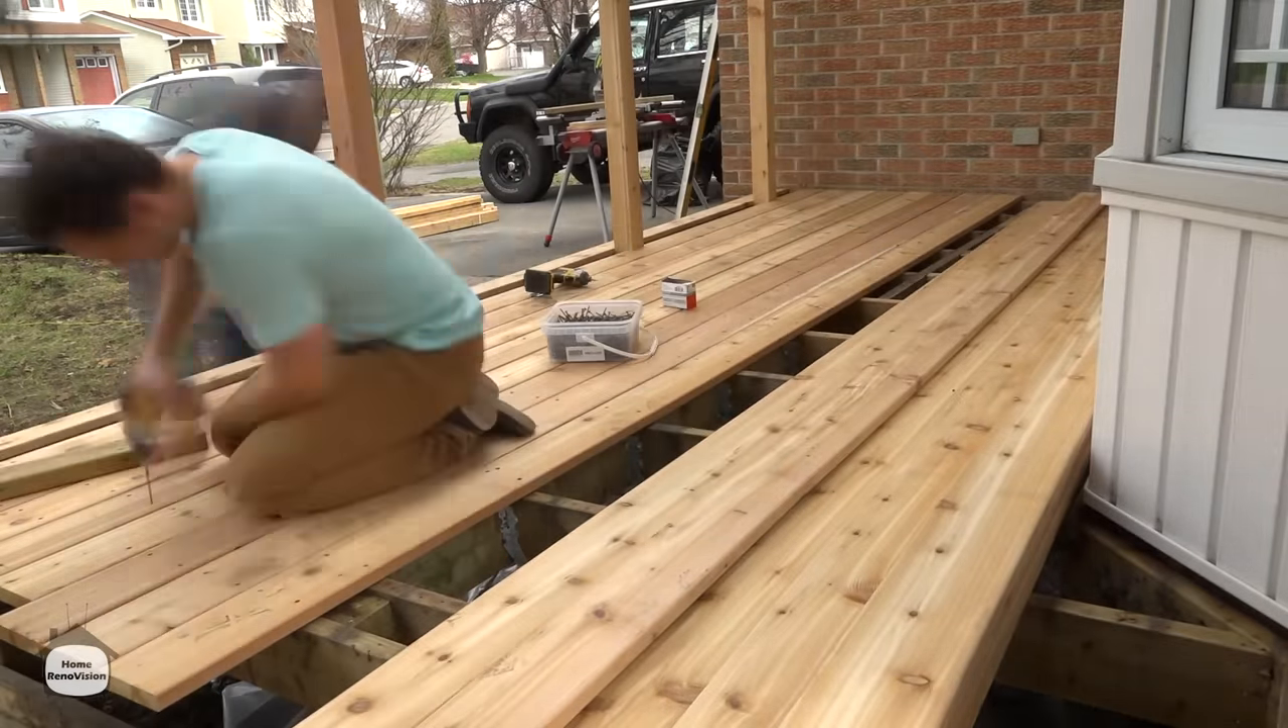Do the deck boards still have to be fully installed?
Yes.